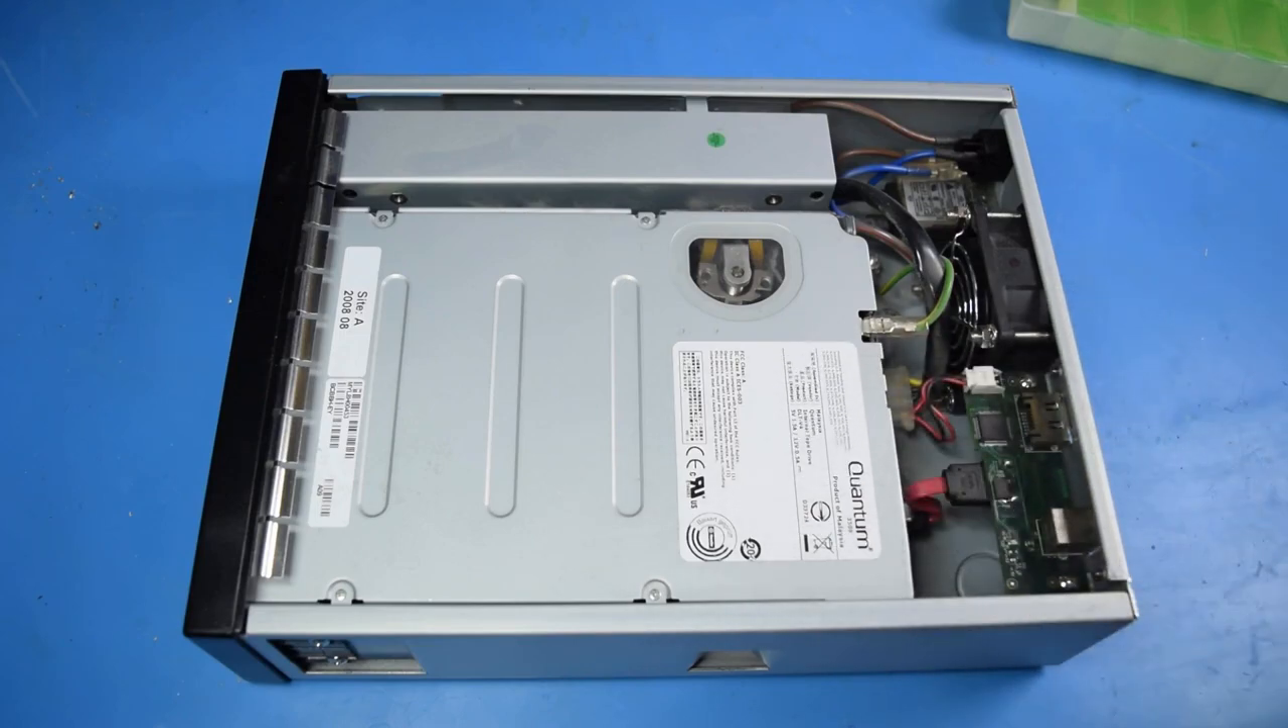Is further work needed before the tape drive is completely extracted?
Yes.